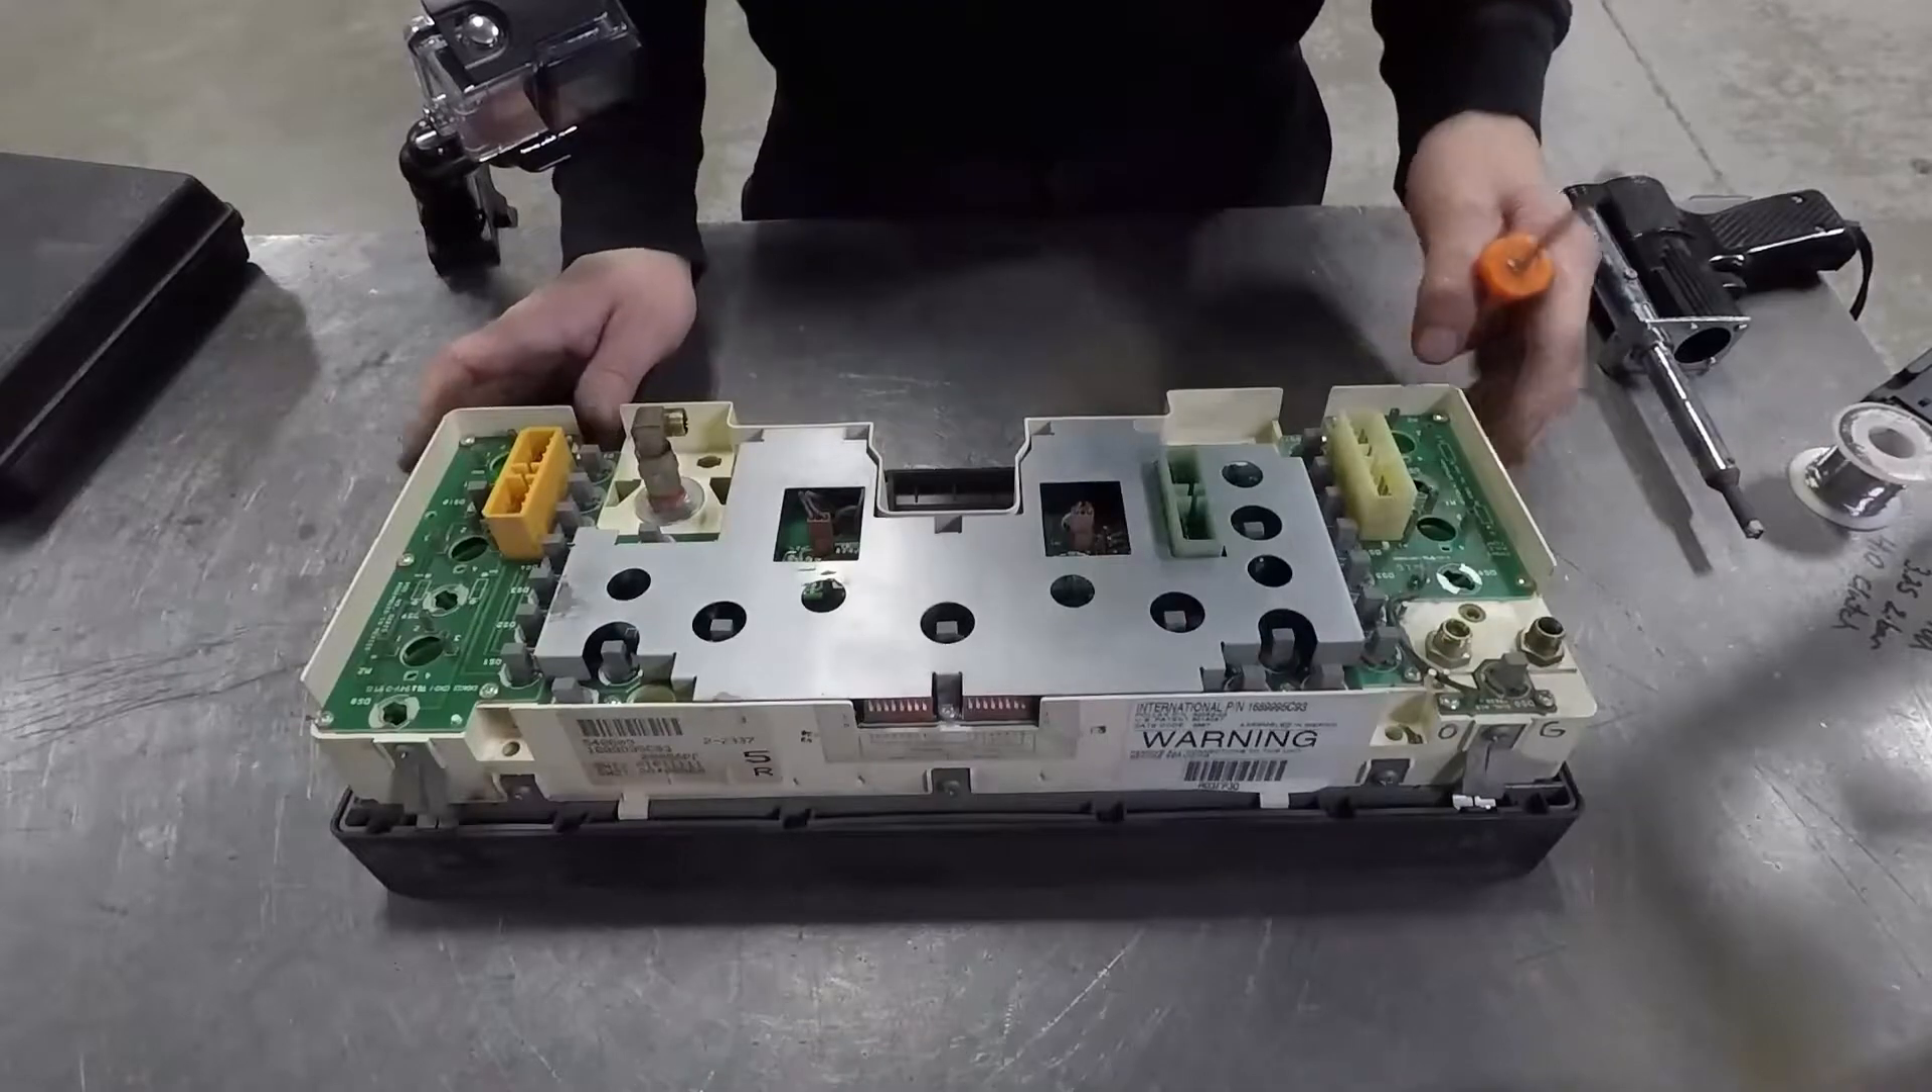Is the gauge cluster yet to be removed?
No.